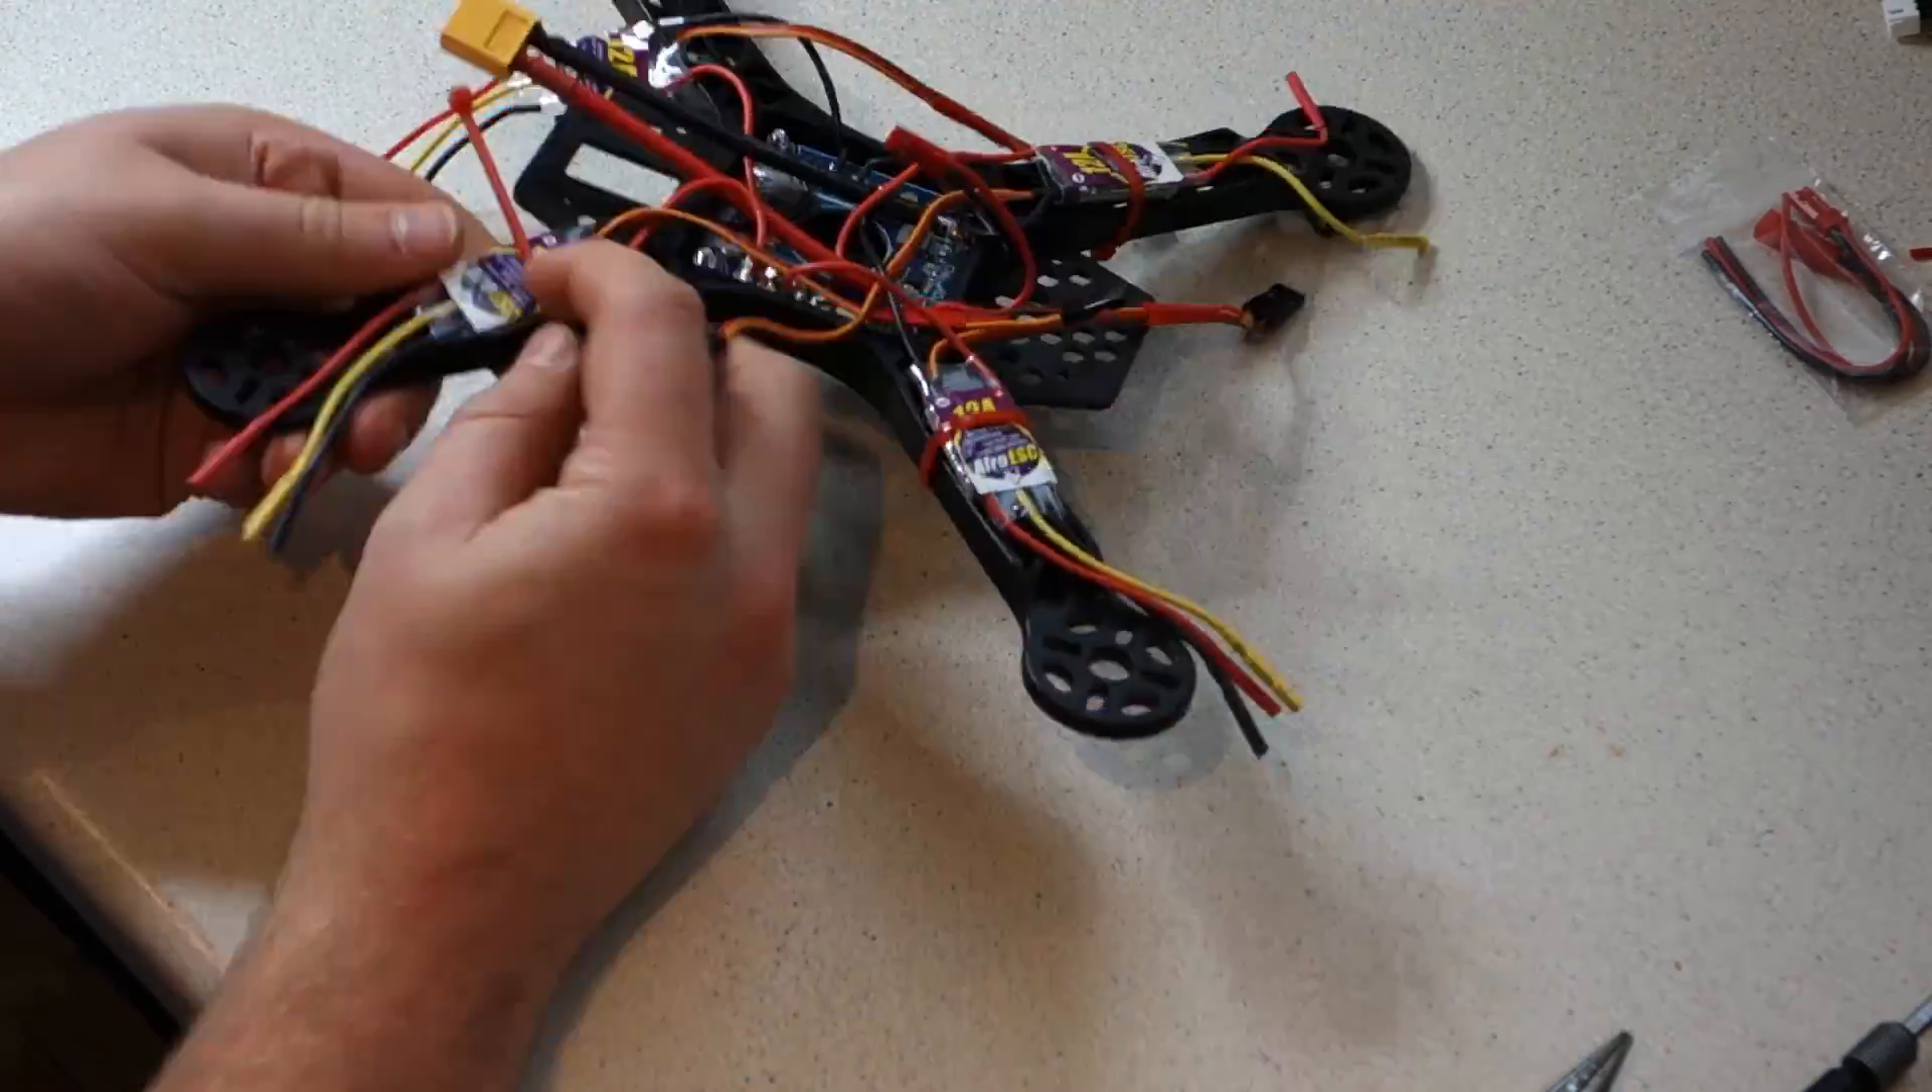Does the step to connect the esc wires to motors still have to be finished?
Yes.